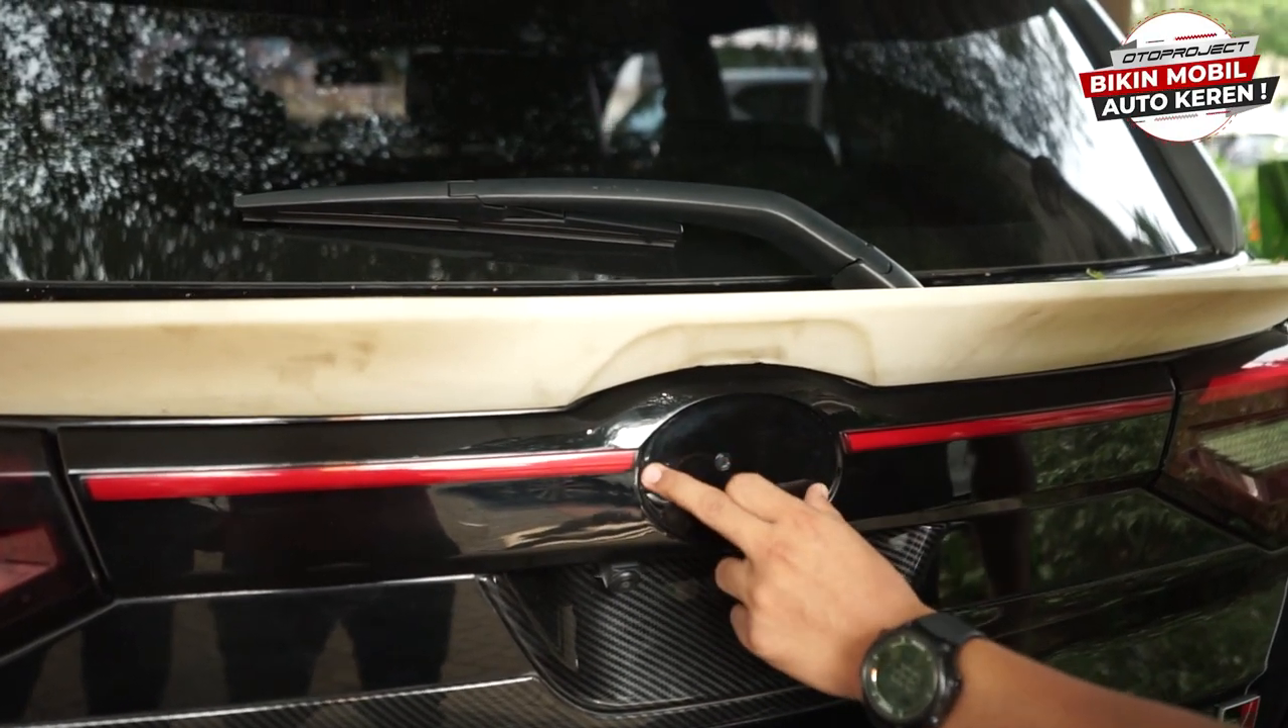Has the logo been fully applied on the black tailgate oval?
No.